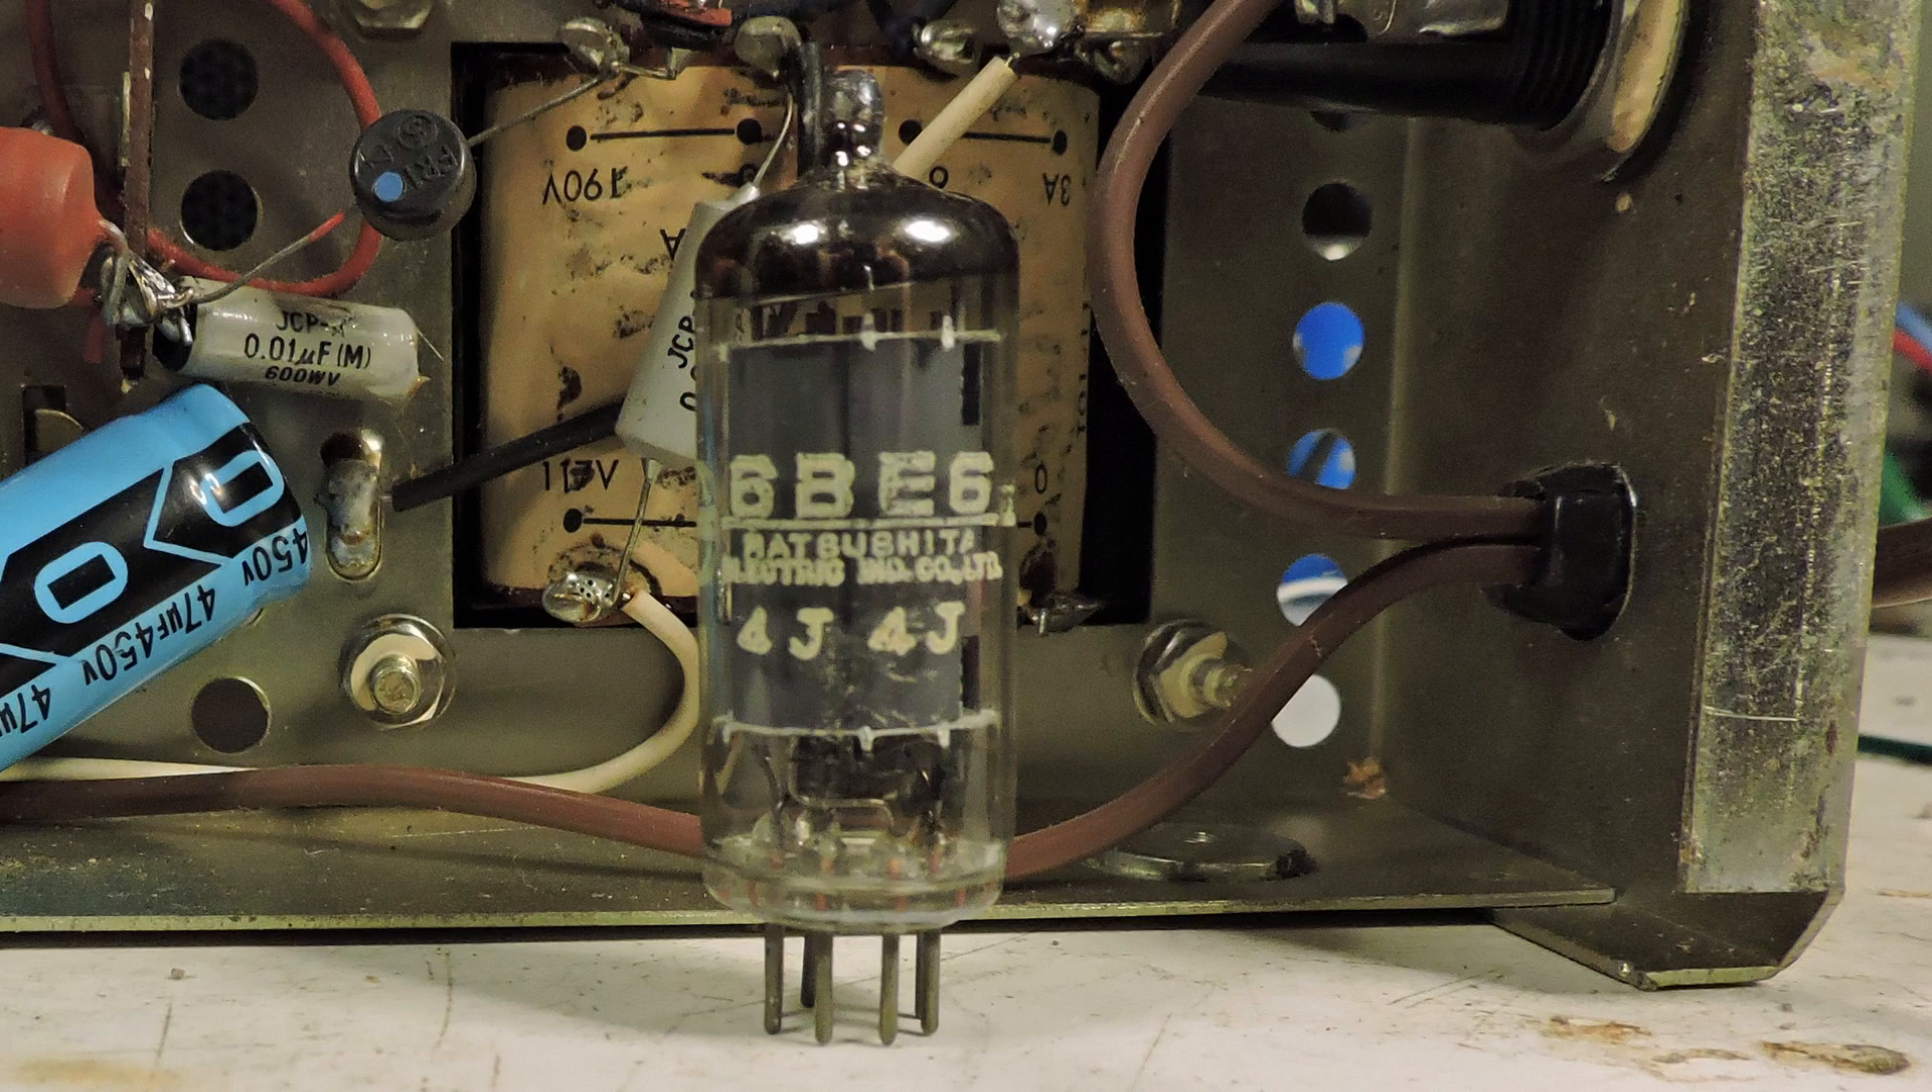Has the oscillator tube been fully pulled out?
Yes.